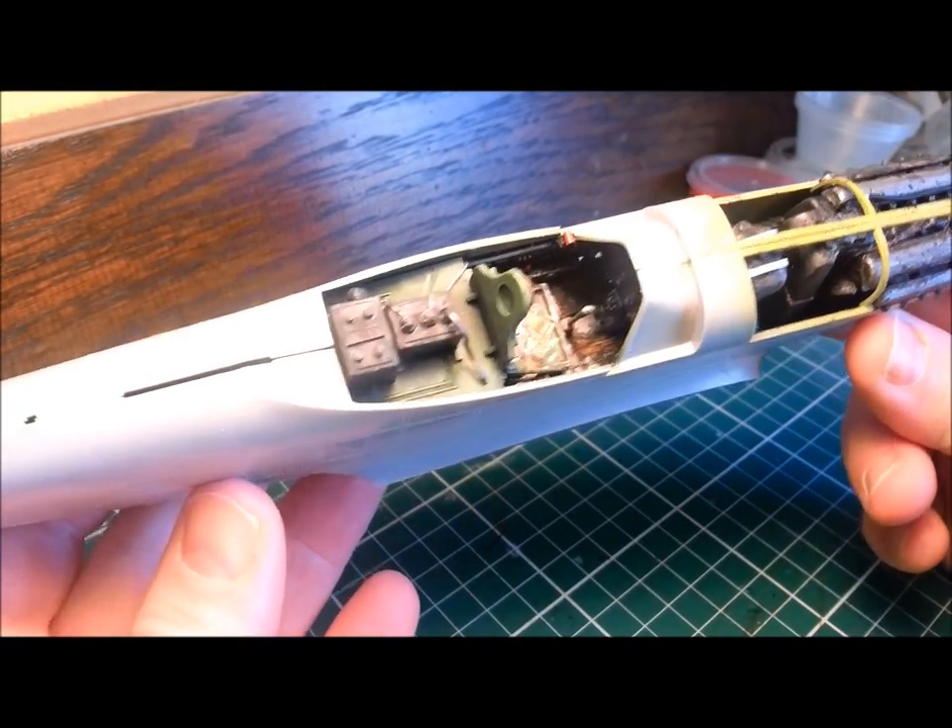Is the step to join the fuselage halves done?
Yes.